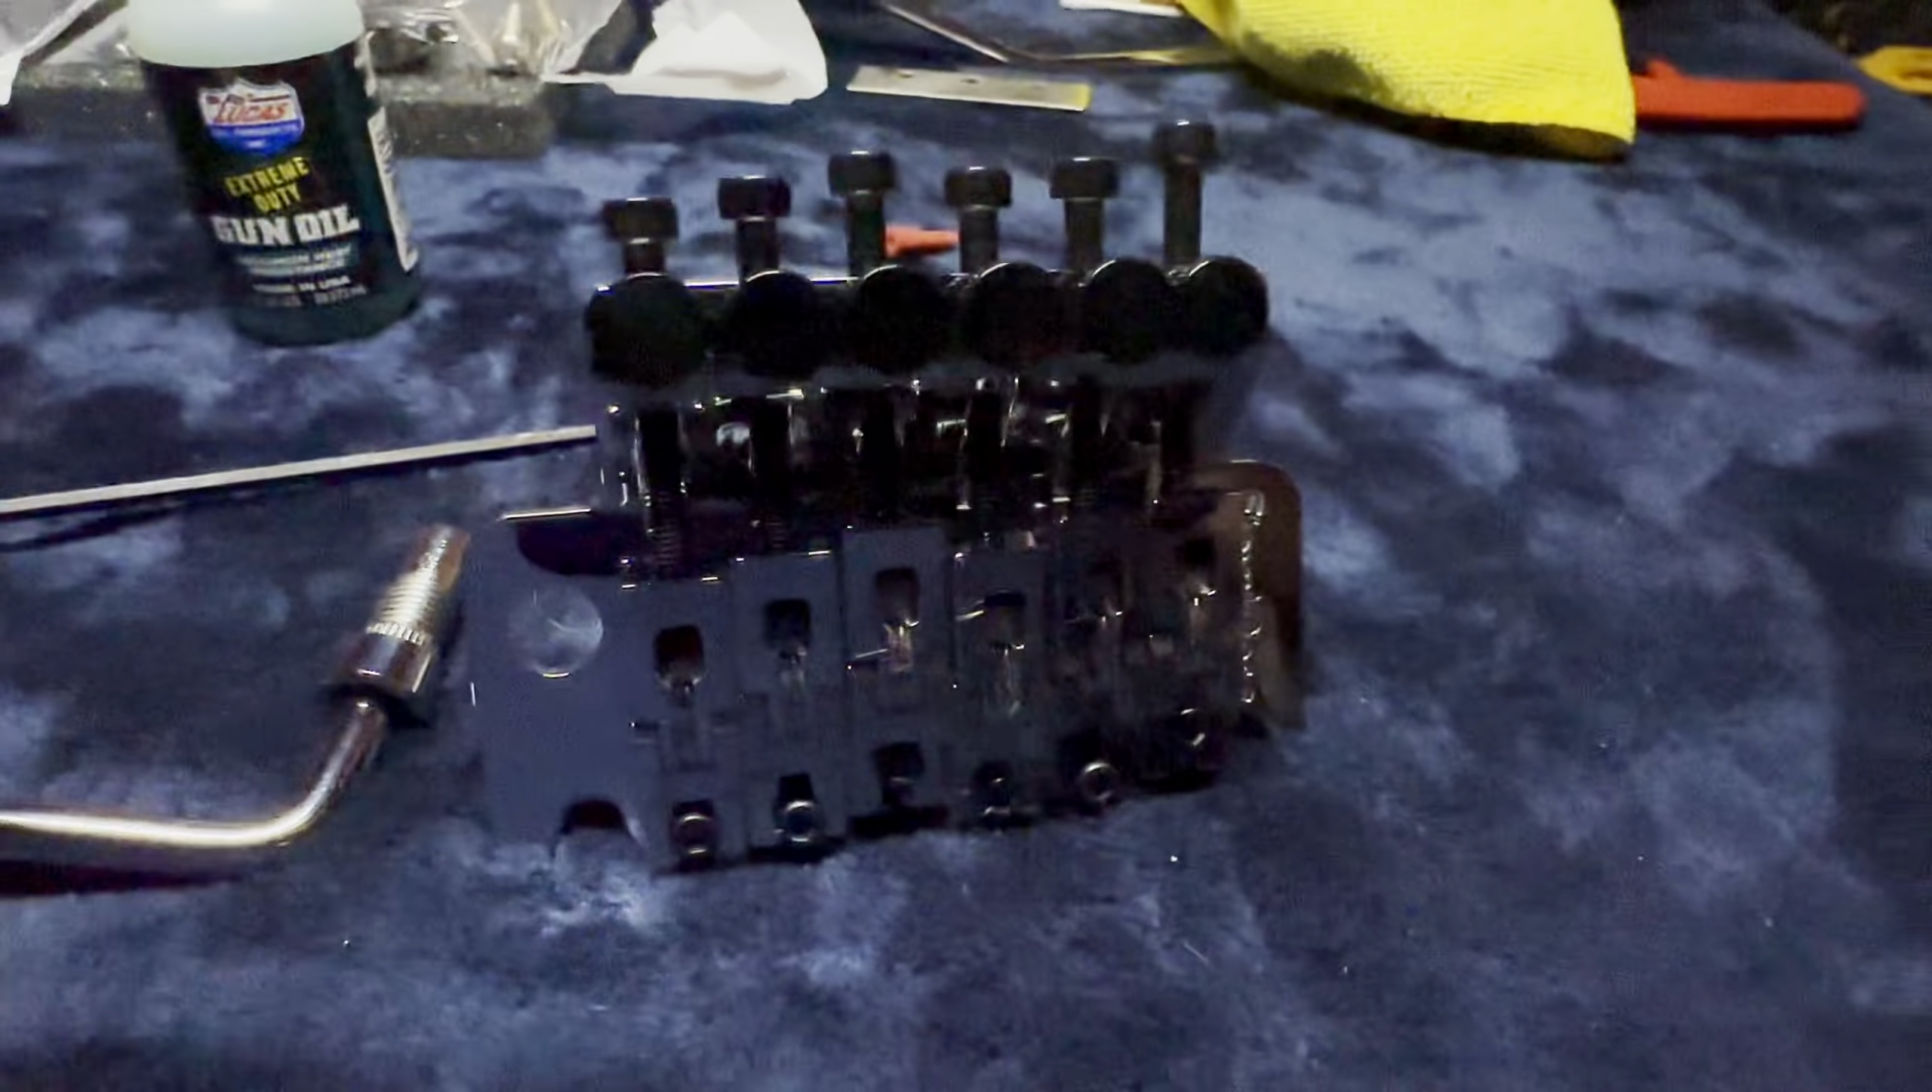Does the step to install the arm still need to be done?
Yes.